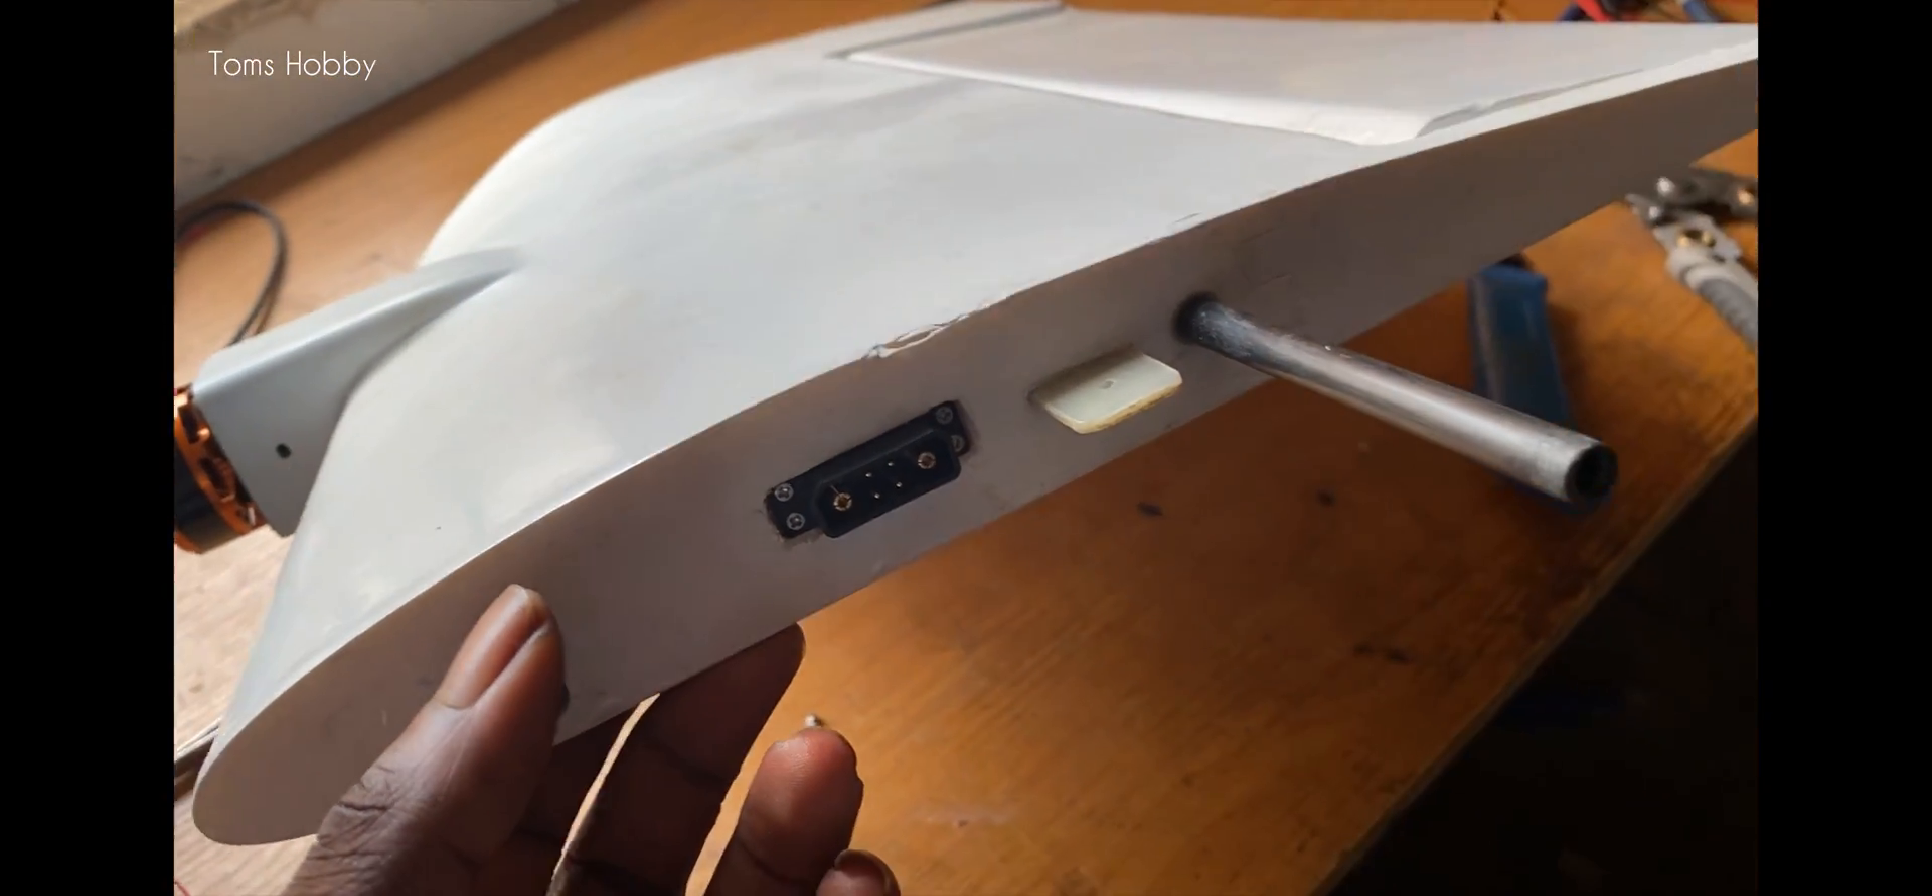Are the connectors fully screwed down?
Yes.